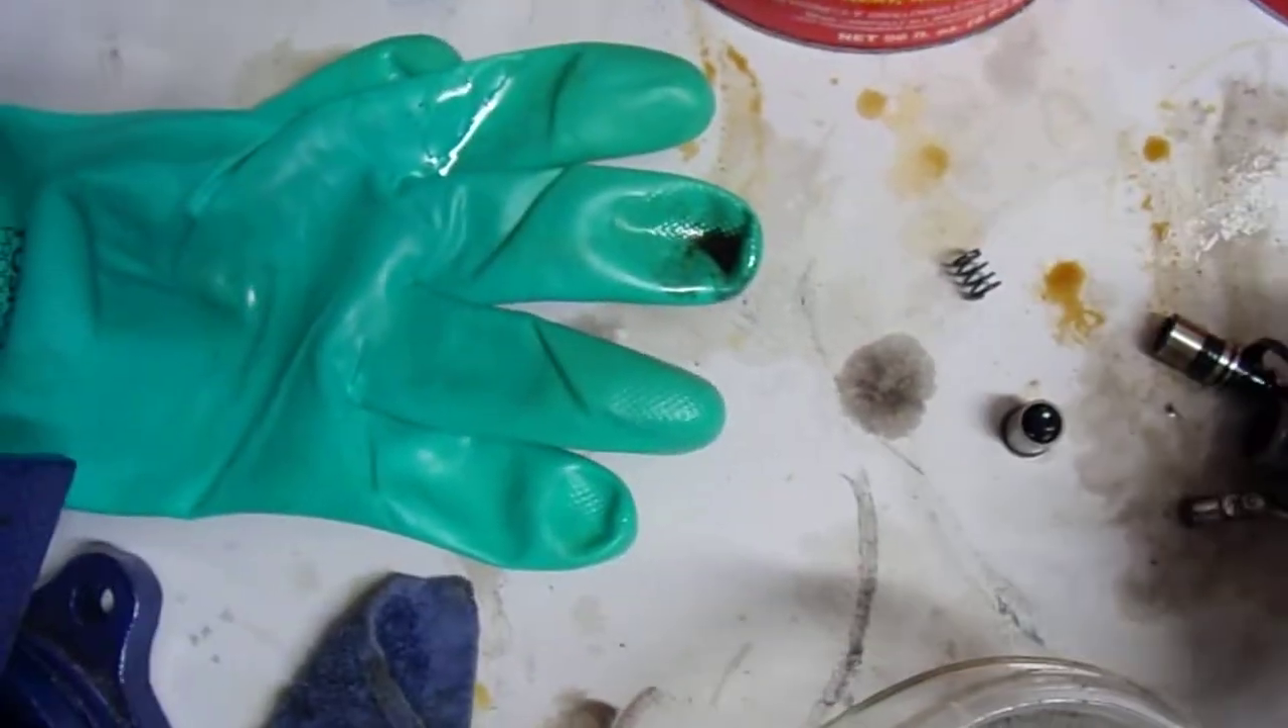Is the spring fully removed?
Yes.